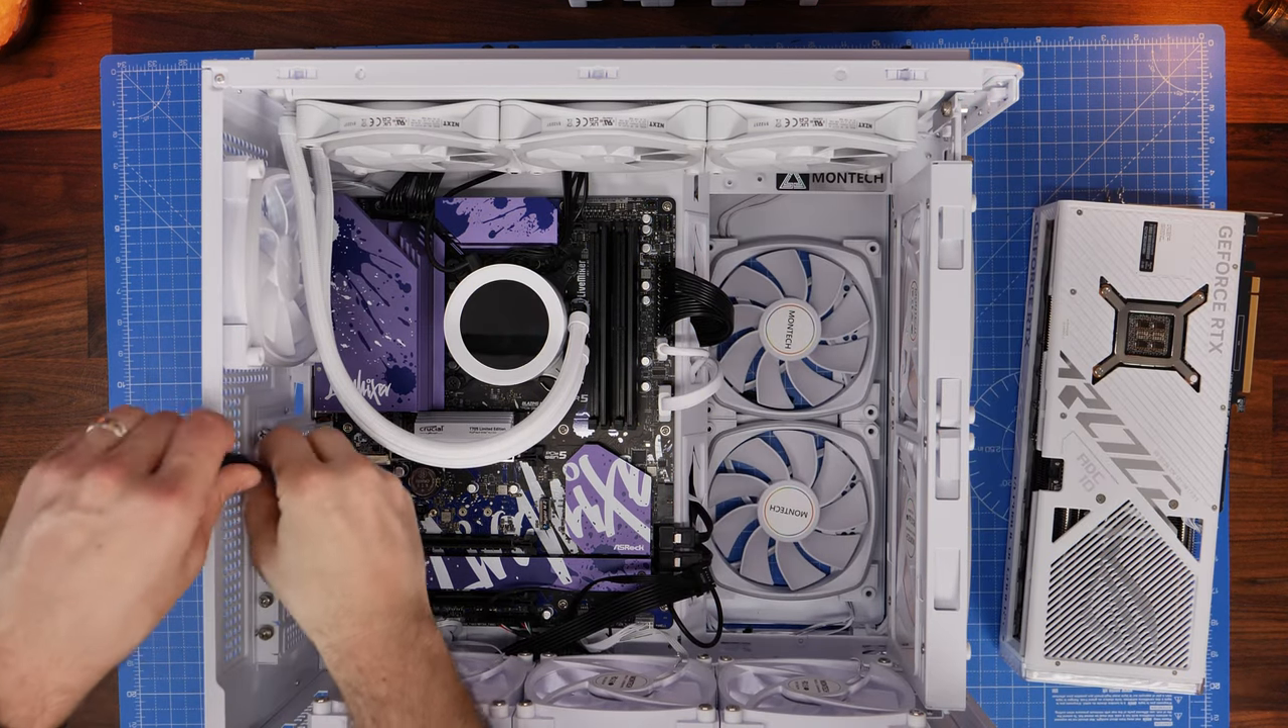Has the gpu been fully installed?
No.